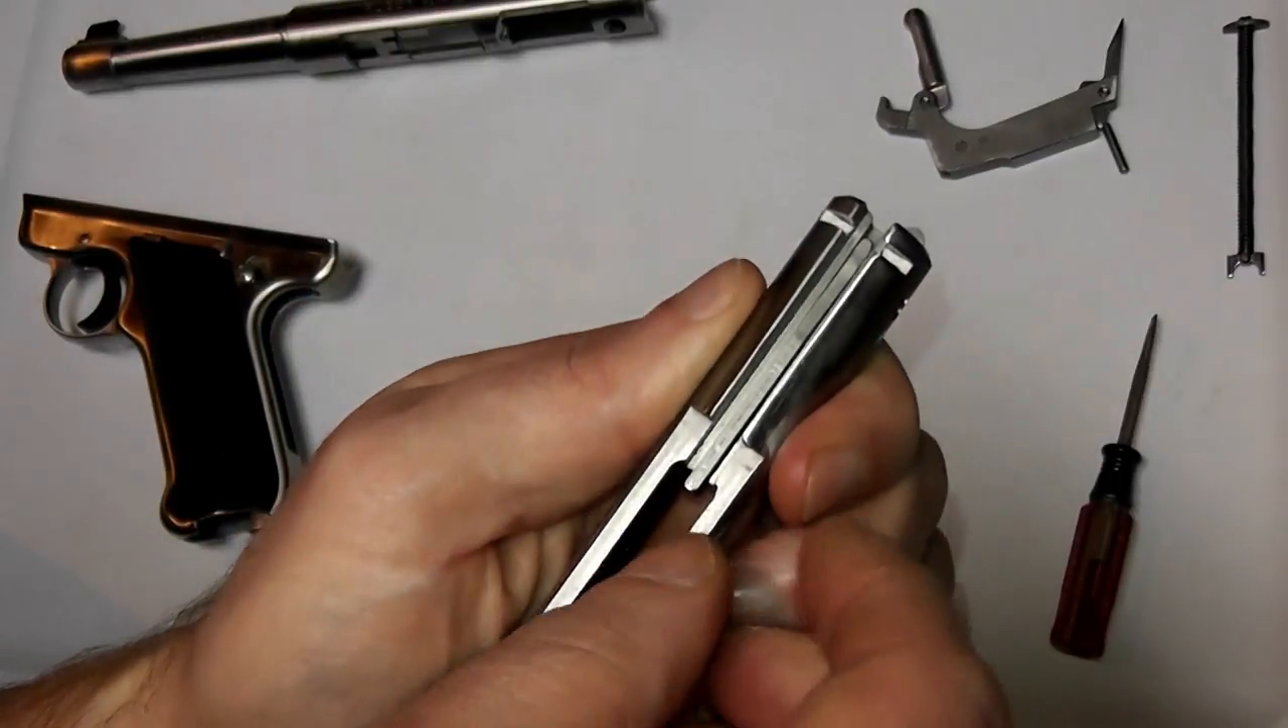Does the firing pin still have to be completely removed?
Yes.